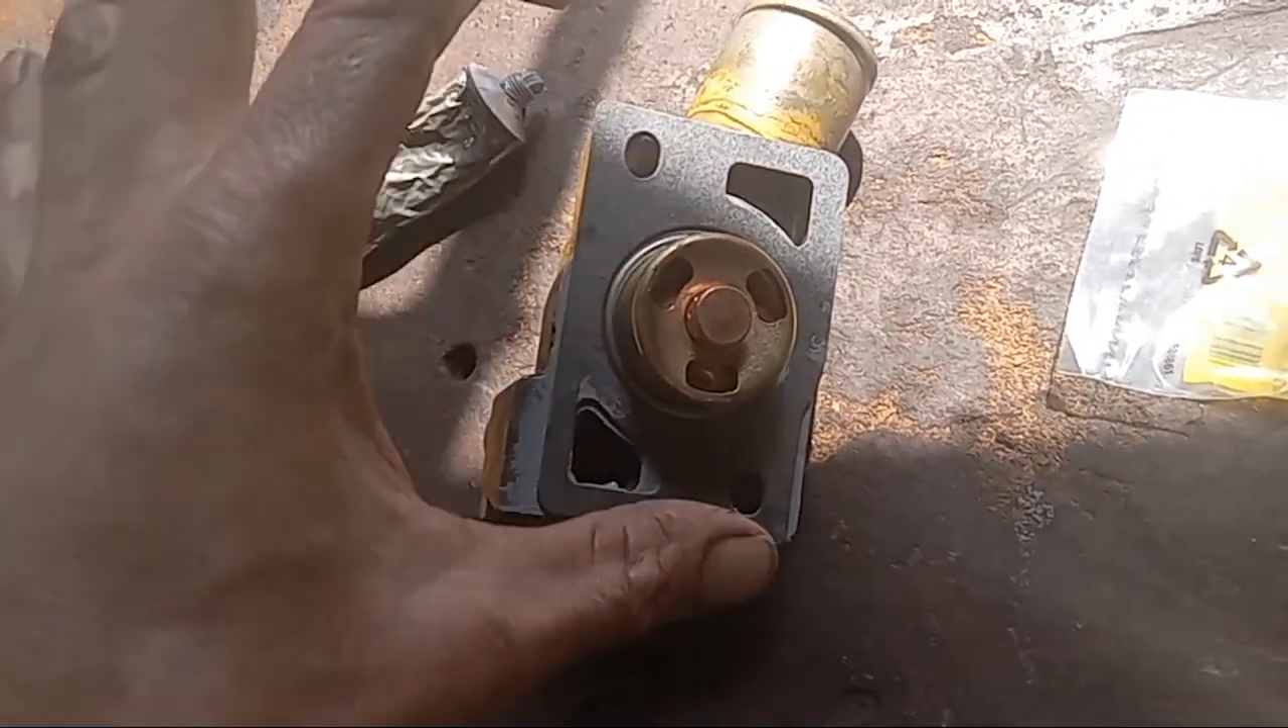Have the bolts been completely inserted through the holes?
No.